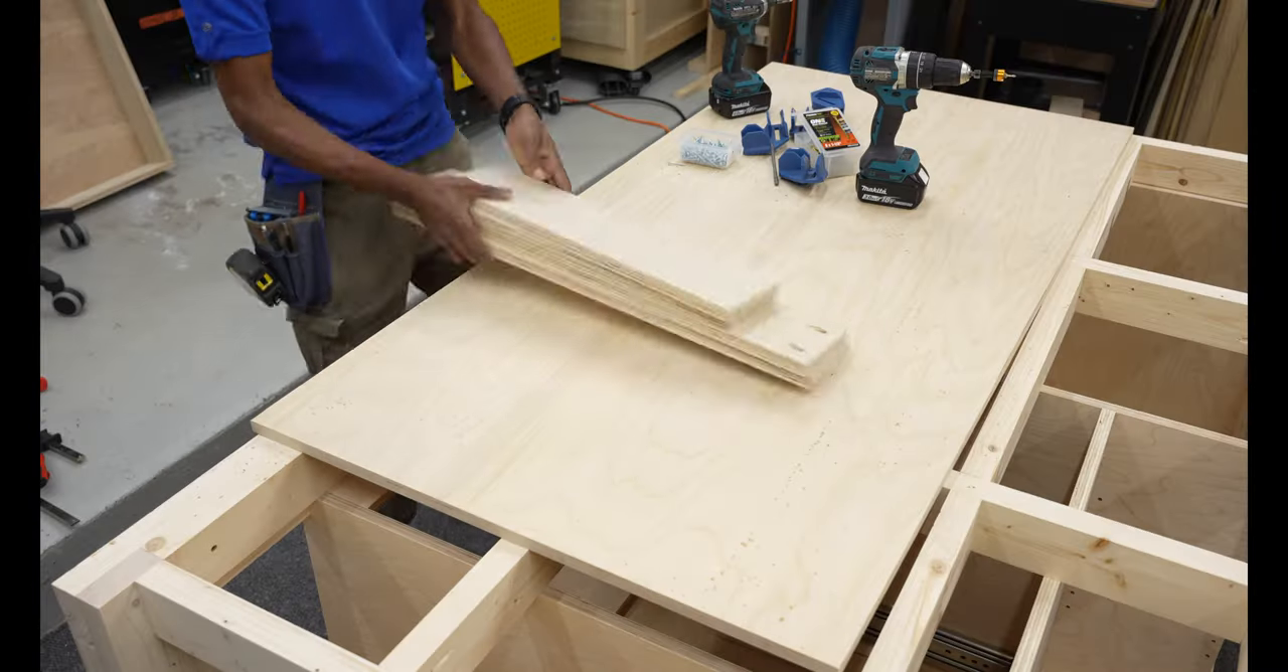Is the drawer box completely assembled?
No.